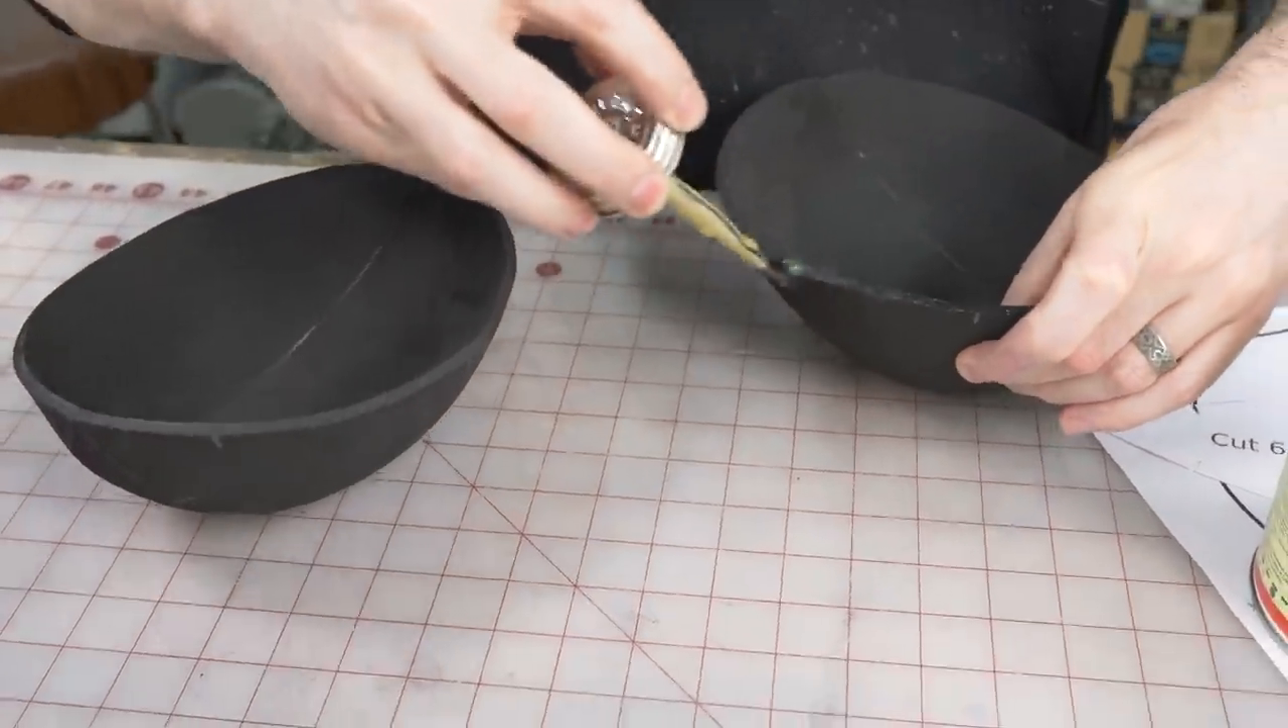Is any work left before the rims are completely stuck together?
Yes.